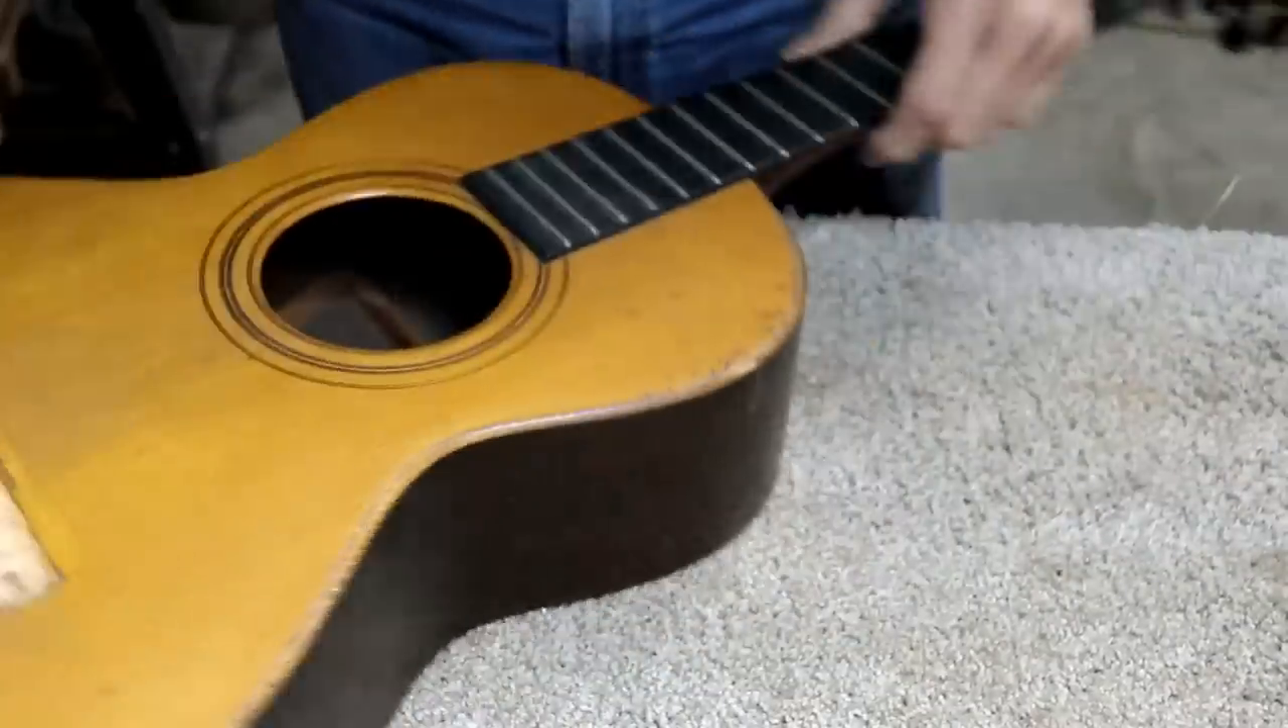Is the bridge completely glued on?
No.